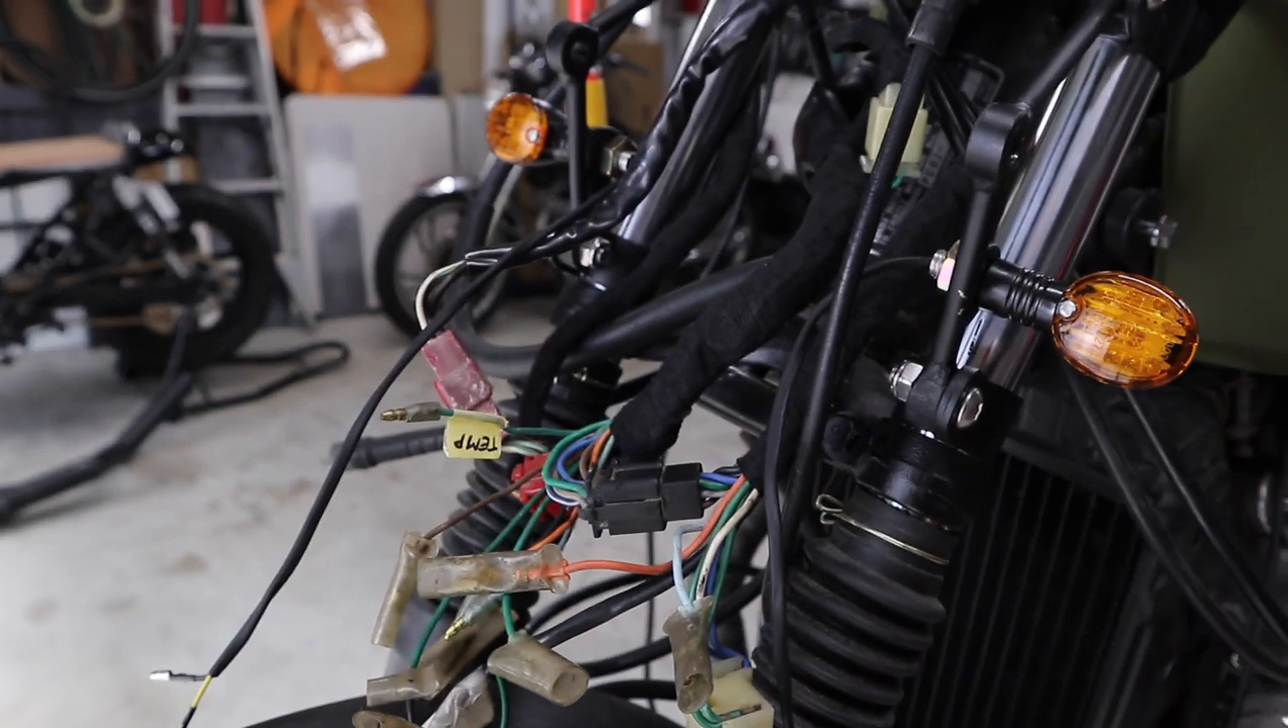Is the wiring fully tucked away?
No.